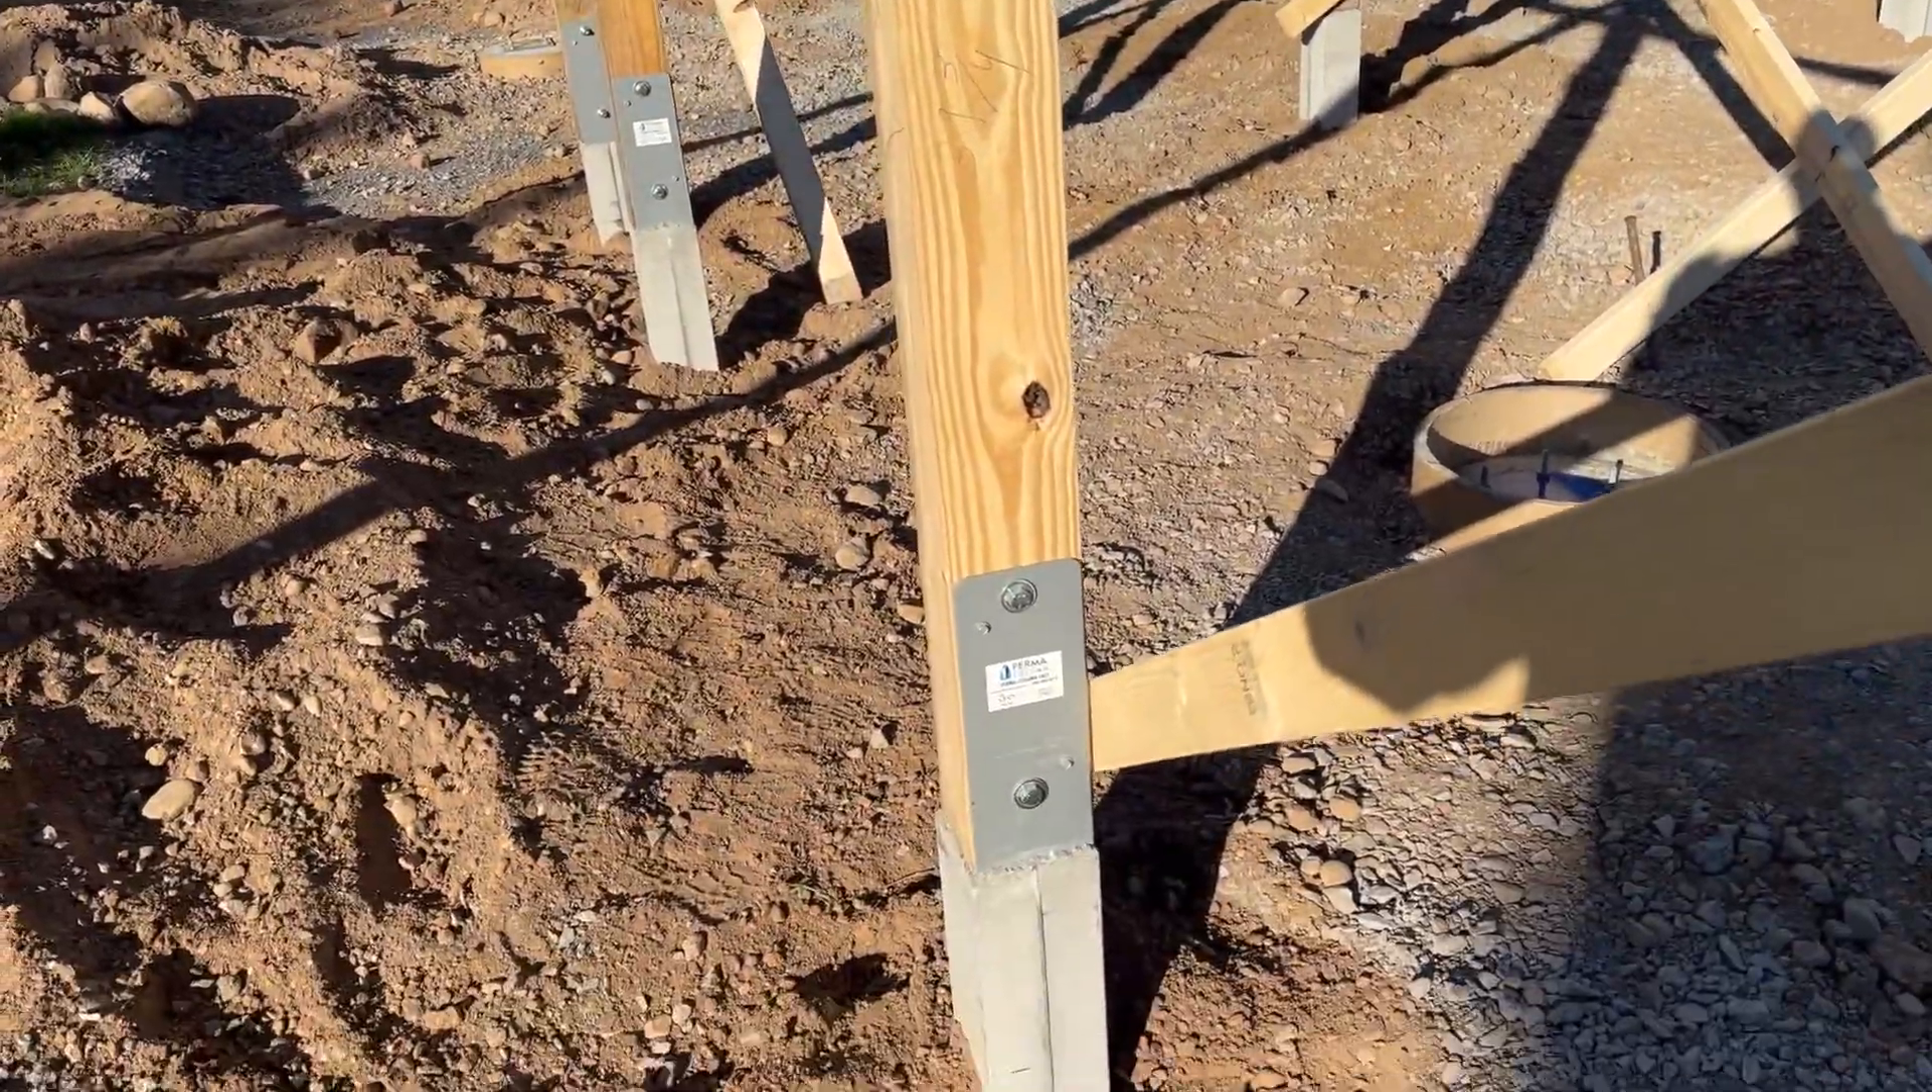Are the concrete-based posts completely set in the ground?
Yes.